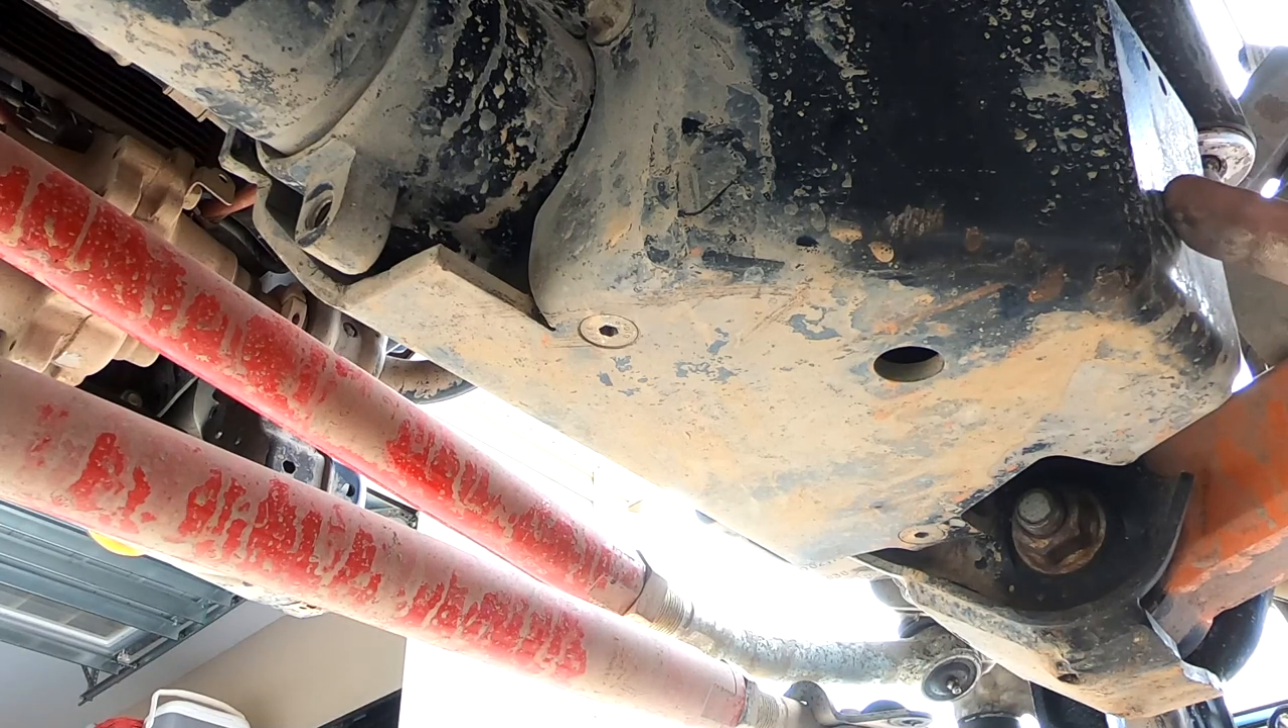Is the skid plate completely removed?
No.